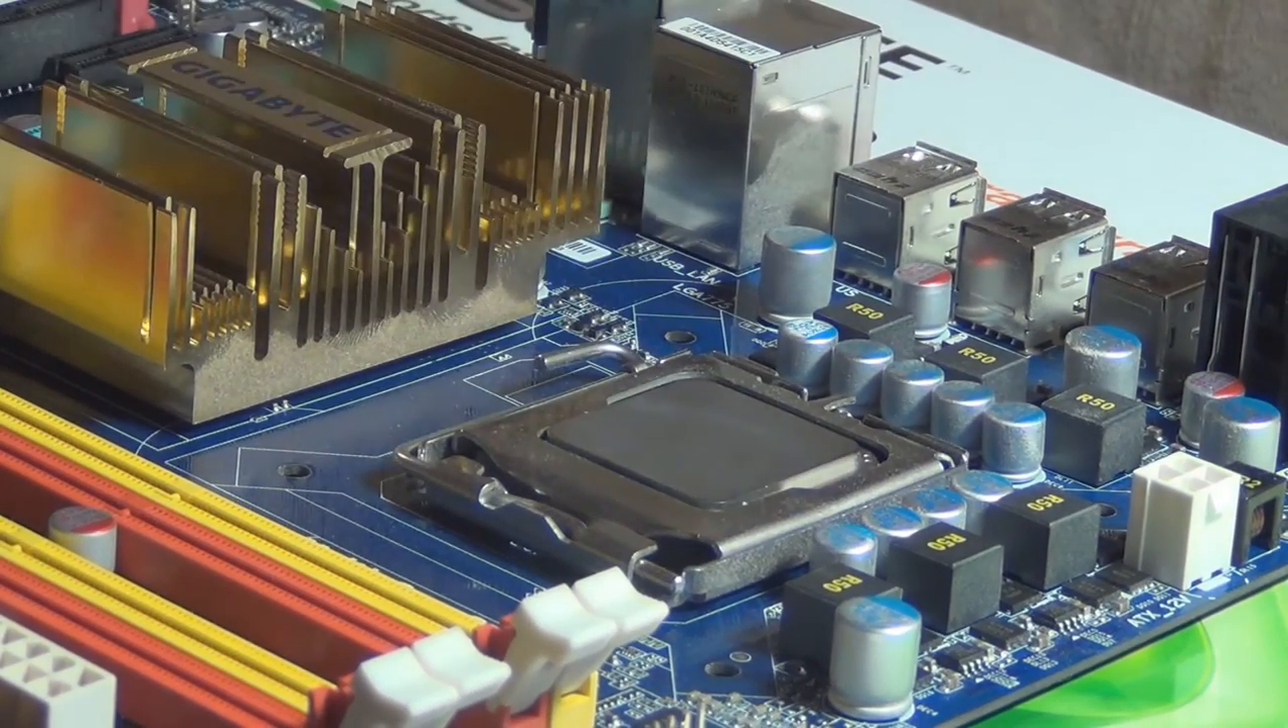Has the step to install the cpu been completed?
Yes.